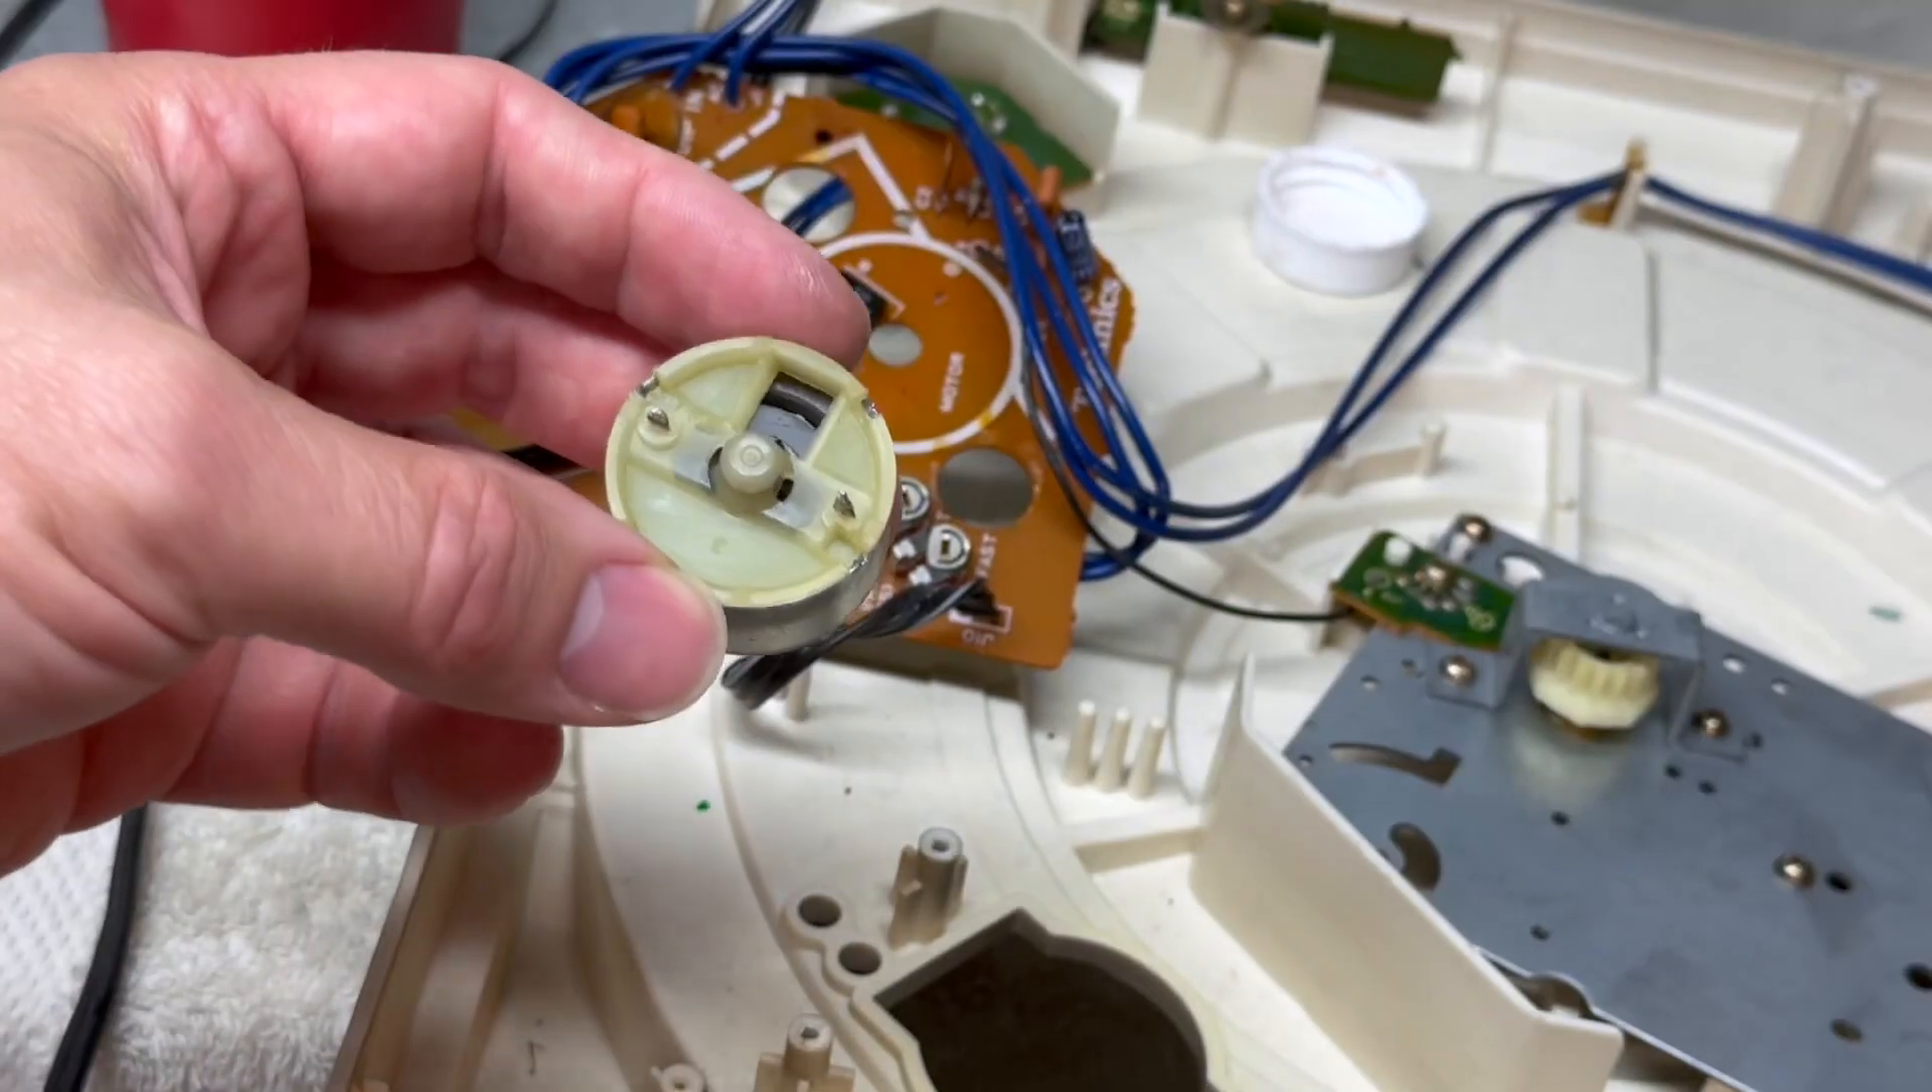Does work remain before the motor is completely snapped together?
No.